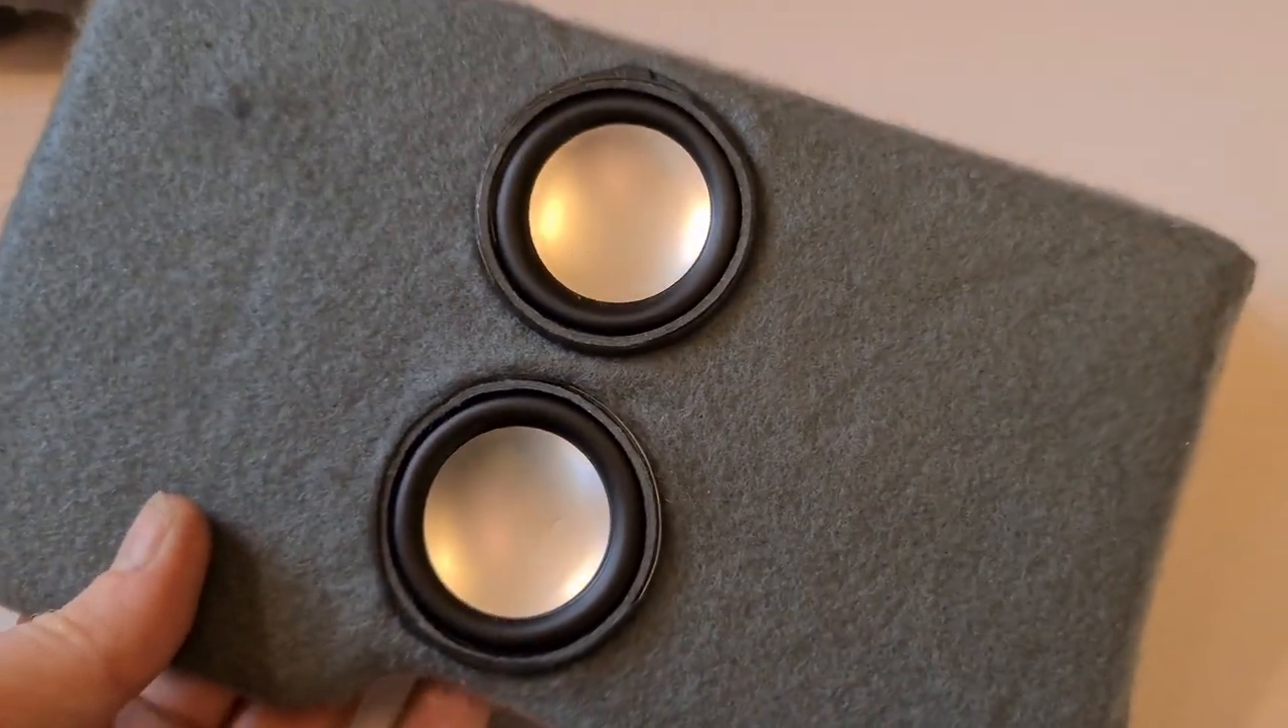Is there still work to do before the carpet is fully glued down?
No.